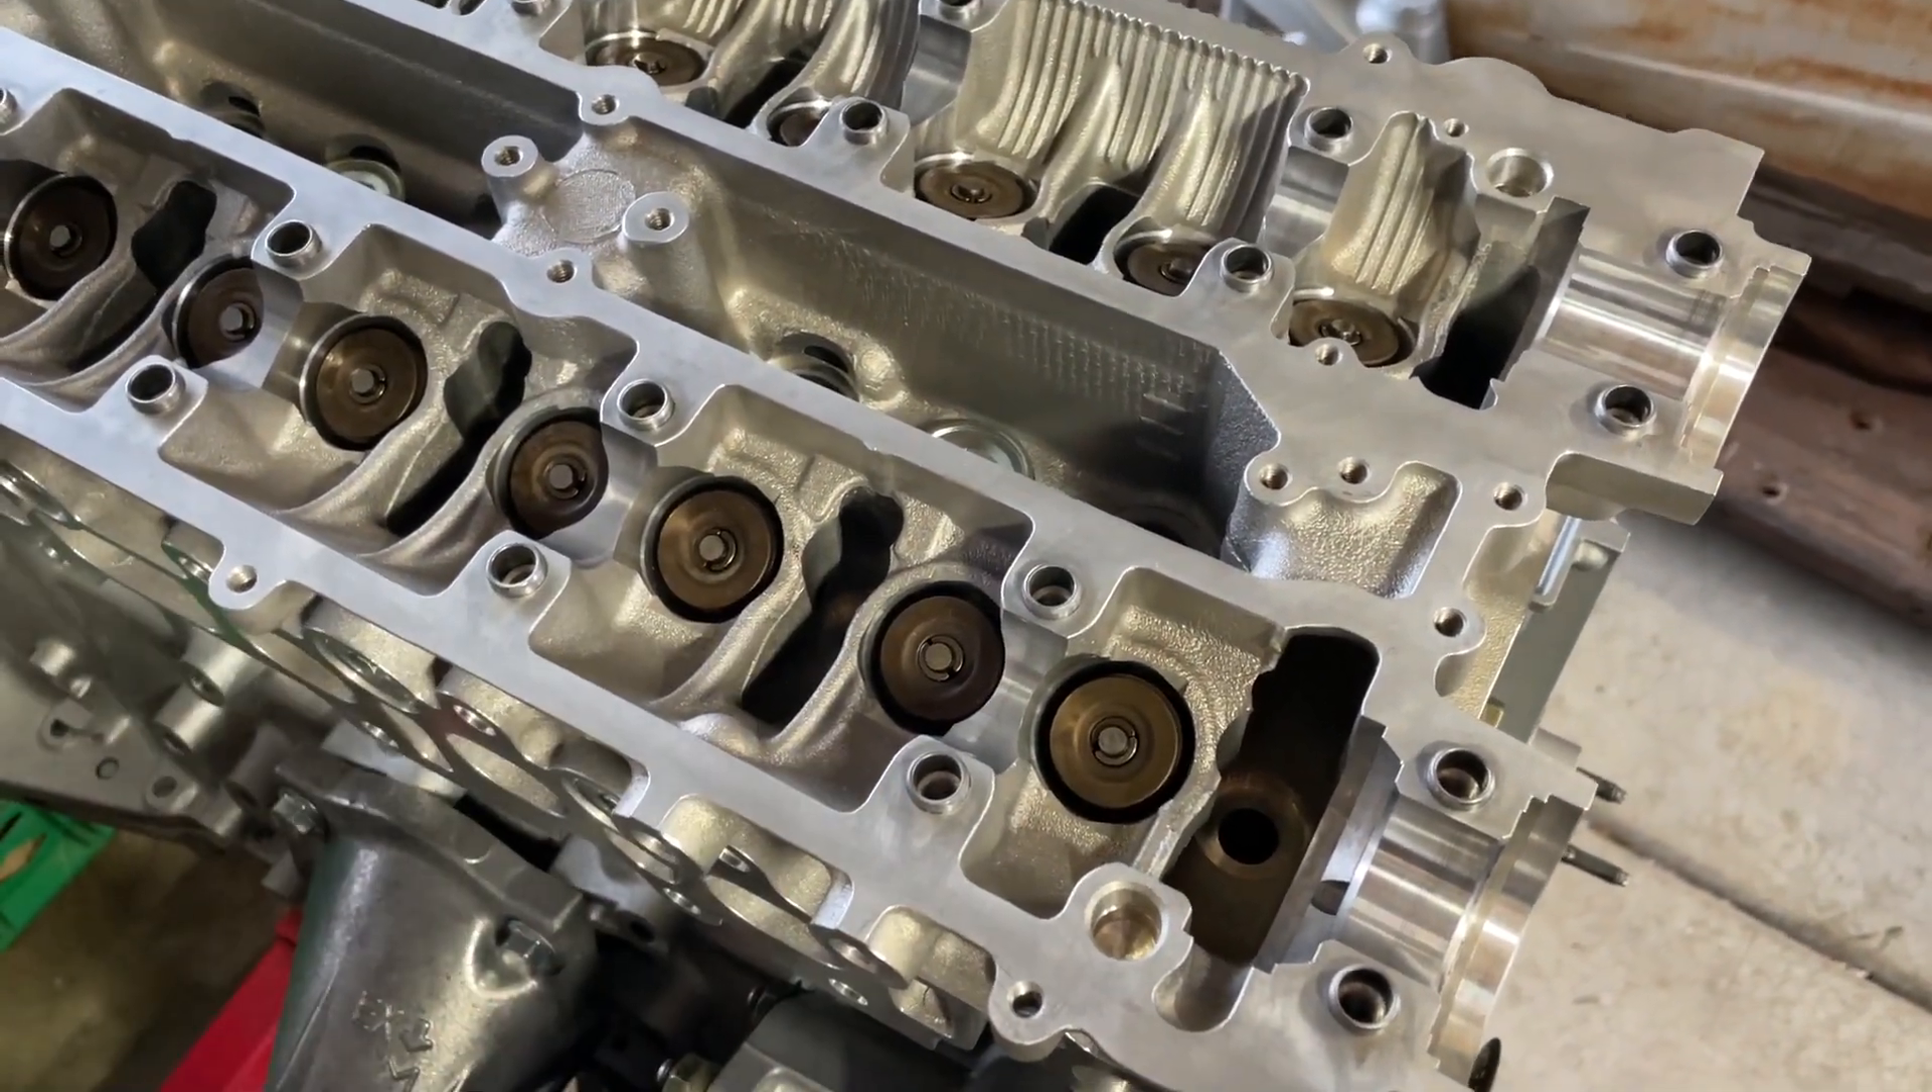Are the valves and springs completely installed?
Yes.